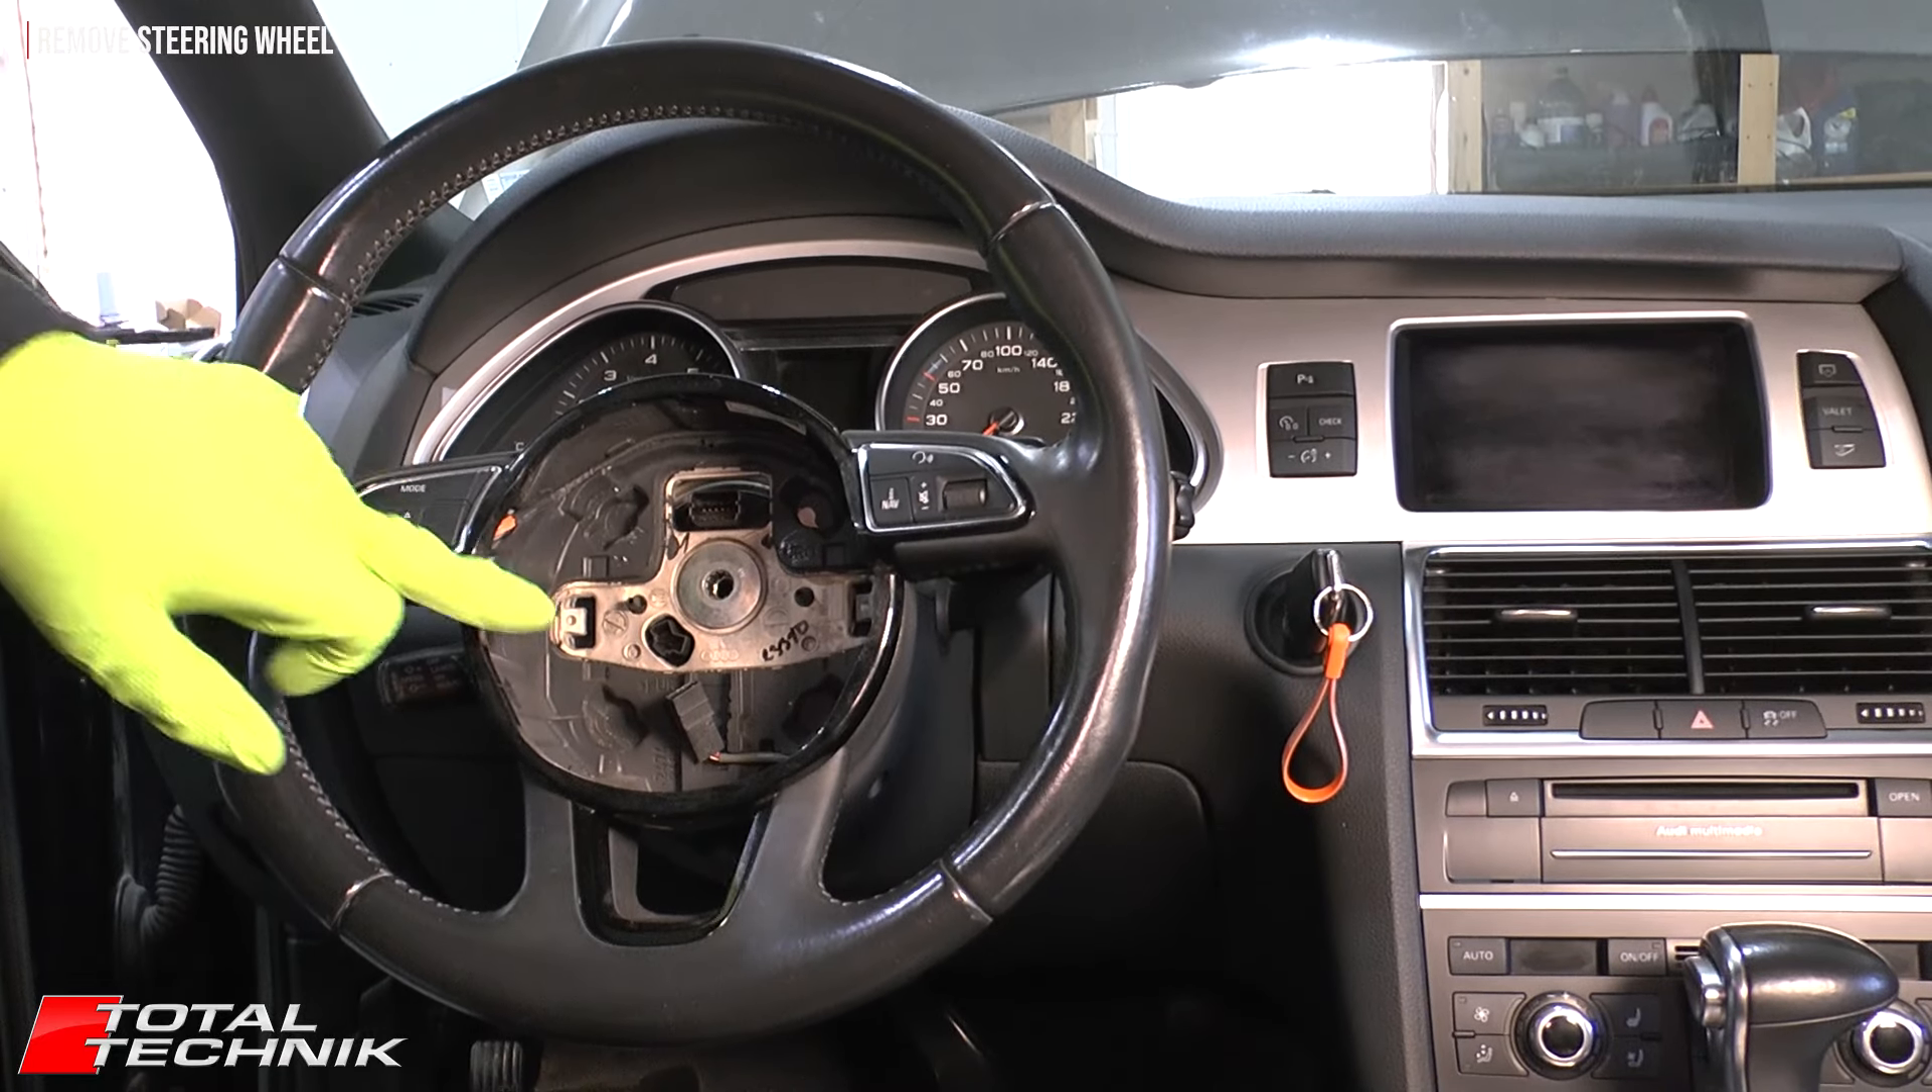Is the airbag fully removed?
Yes.